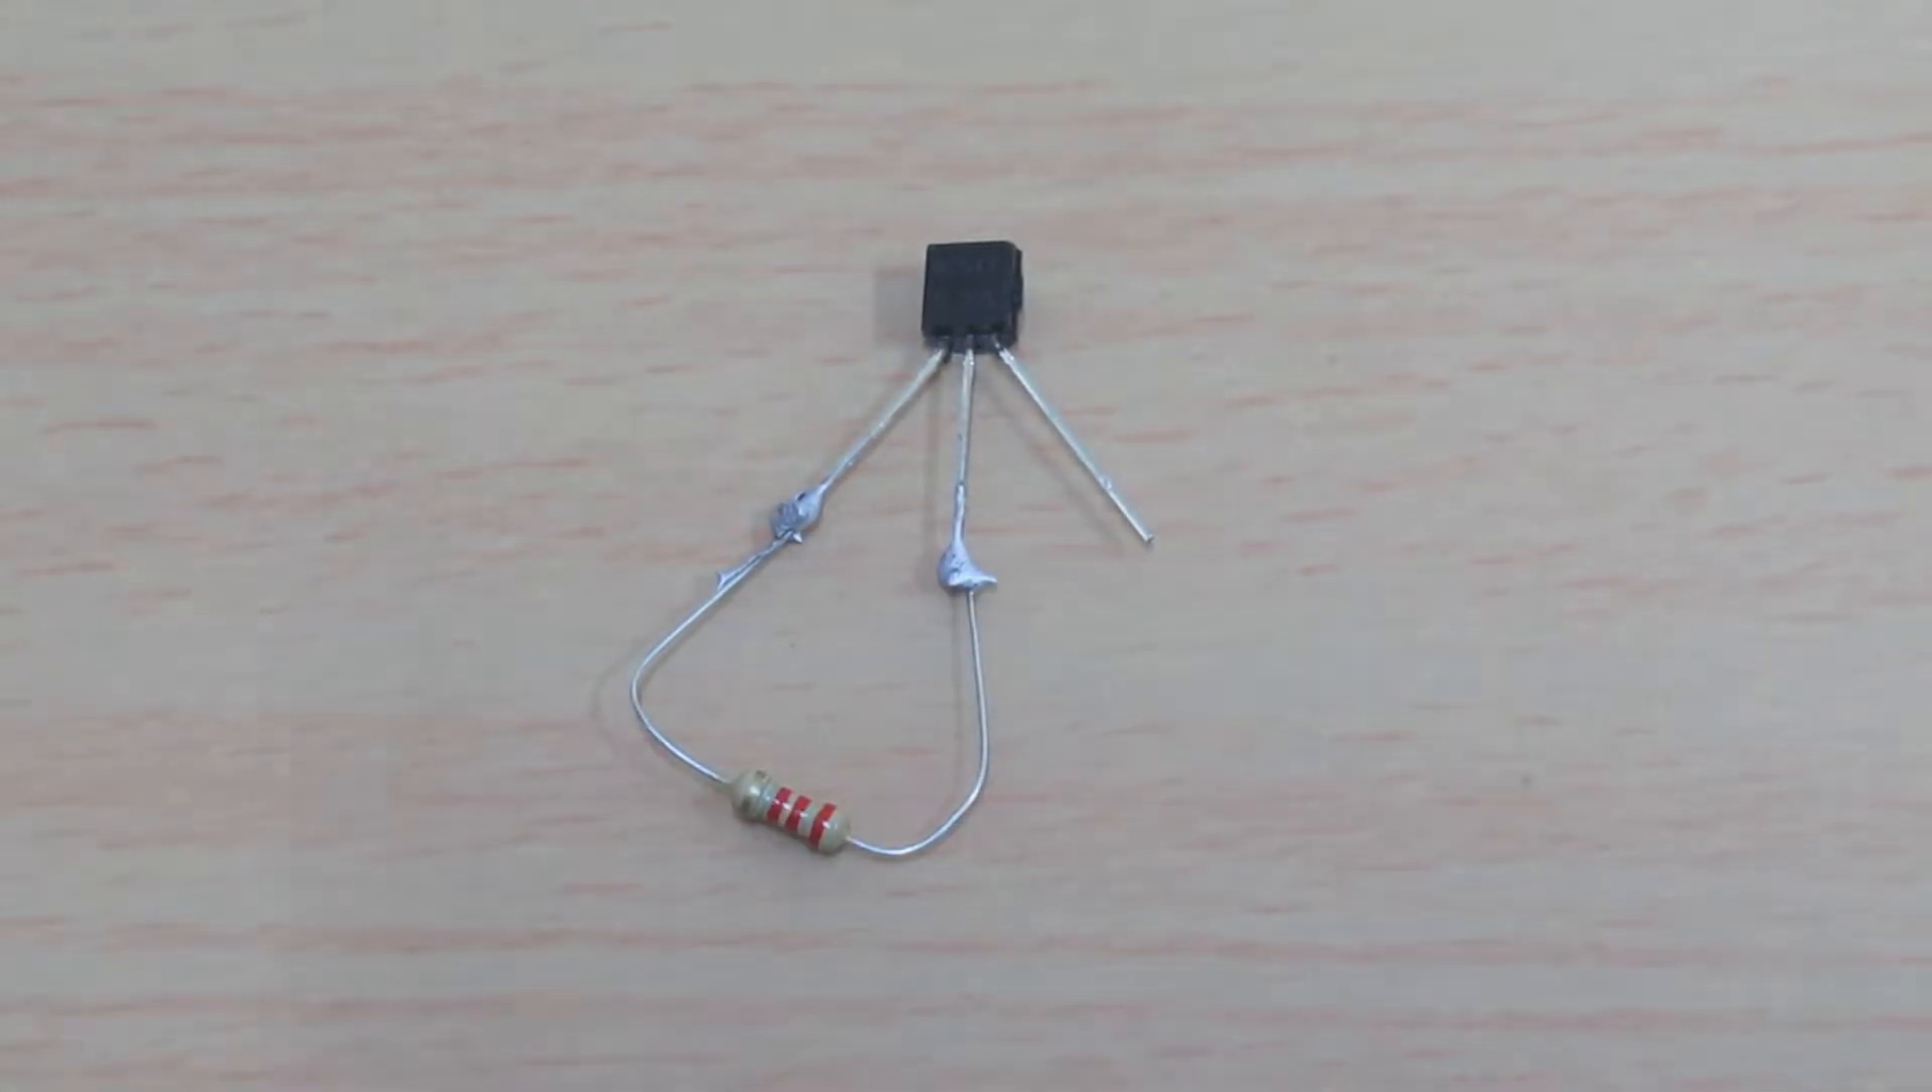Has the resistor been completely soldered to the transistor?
Yes.